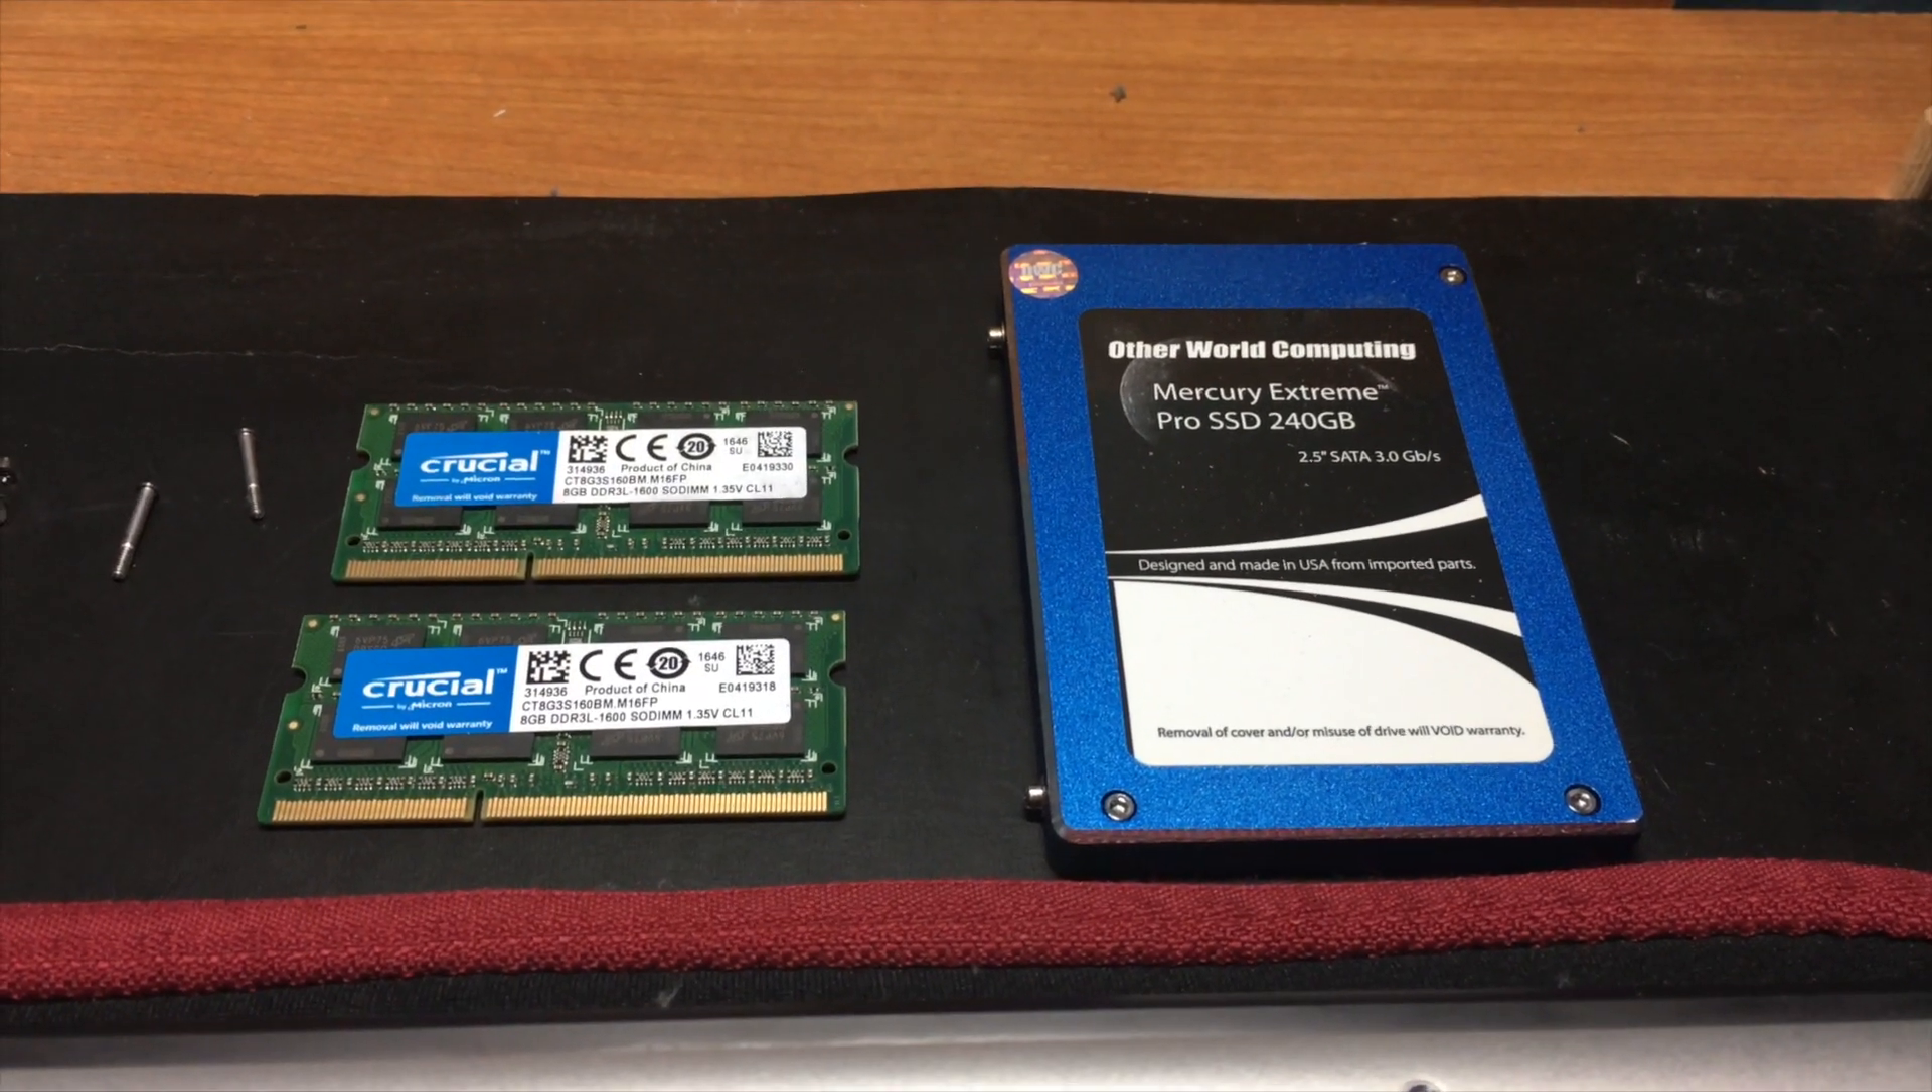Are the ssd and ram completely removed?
Yes.